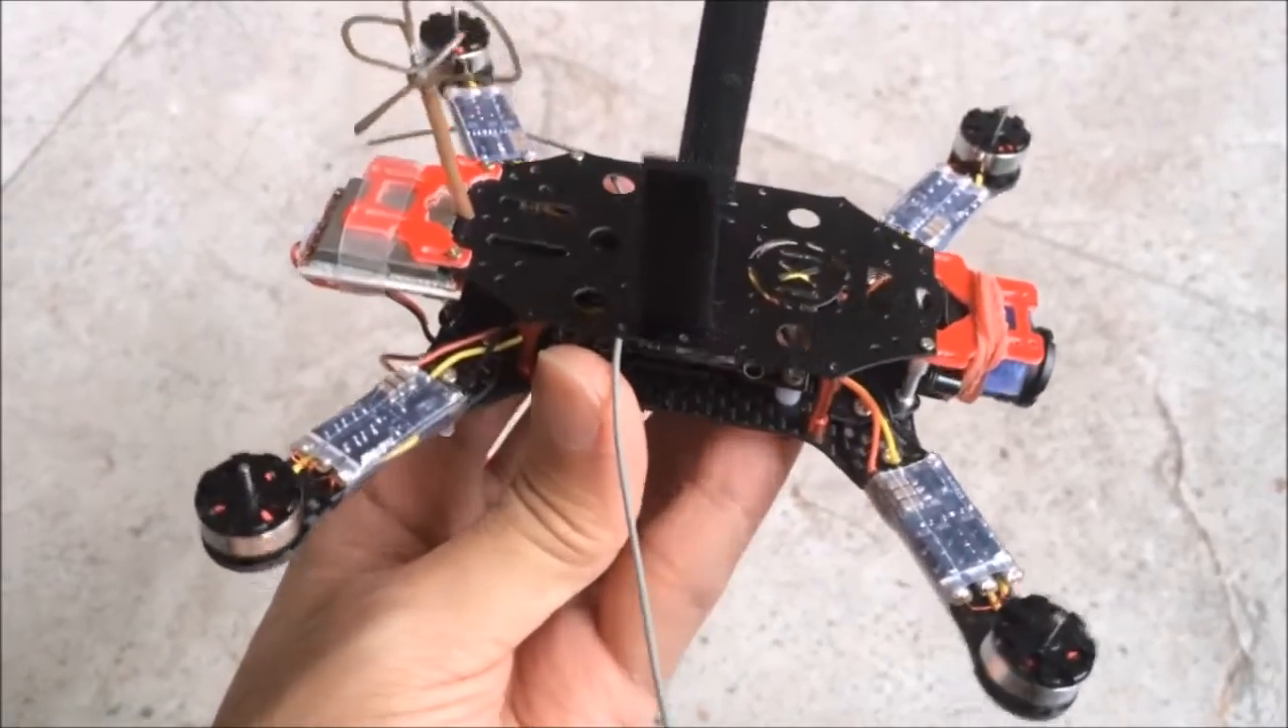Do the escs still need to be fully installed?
No.